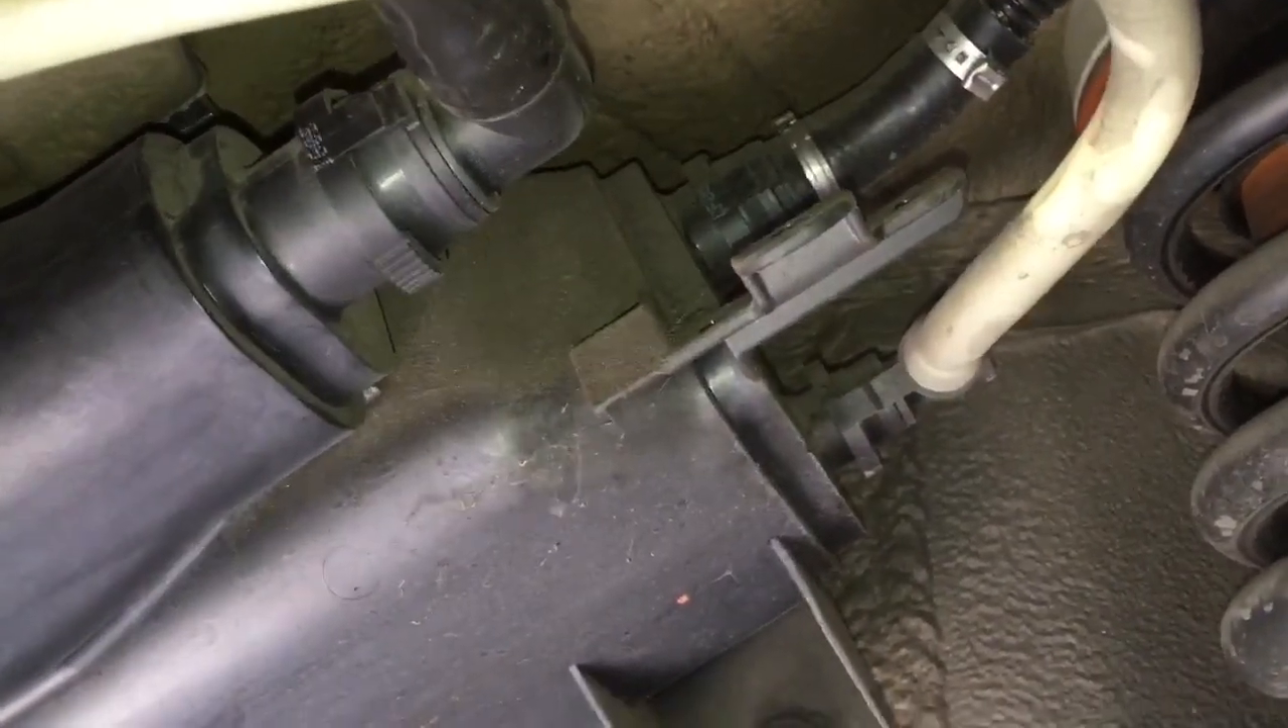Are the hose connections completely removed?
No.